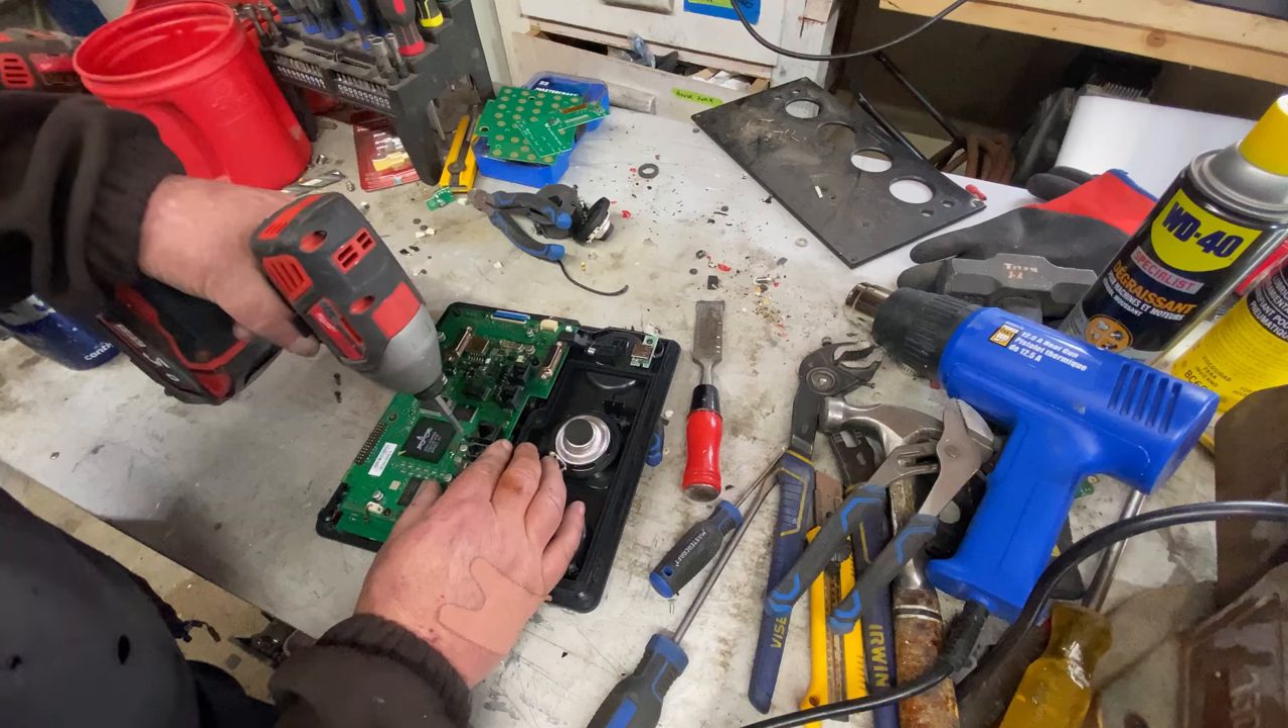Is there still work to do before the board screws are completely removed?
Yes.